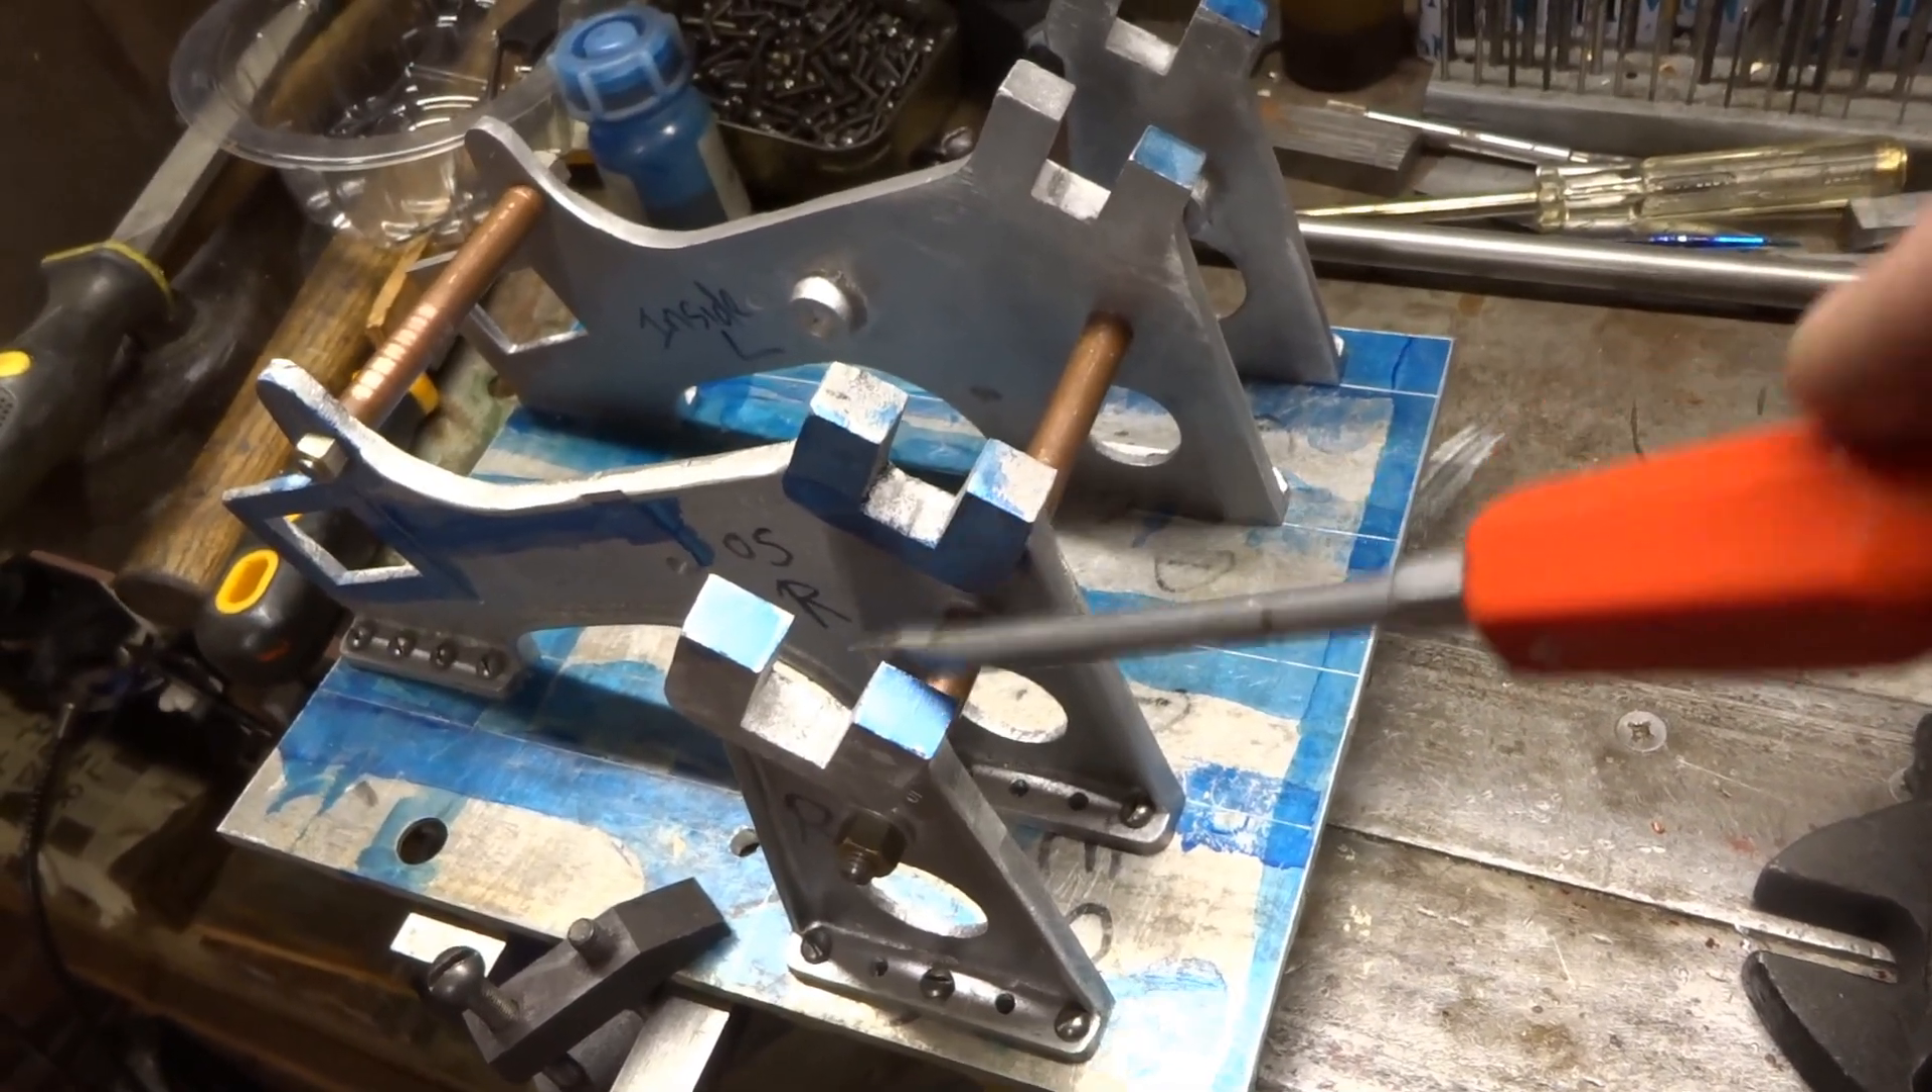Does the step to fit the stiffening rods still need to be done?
No.